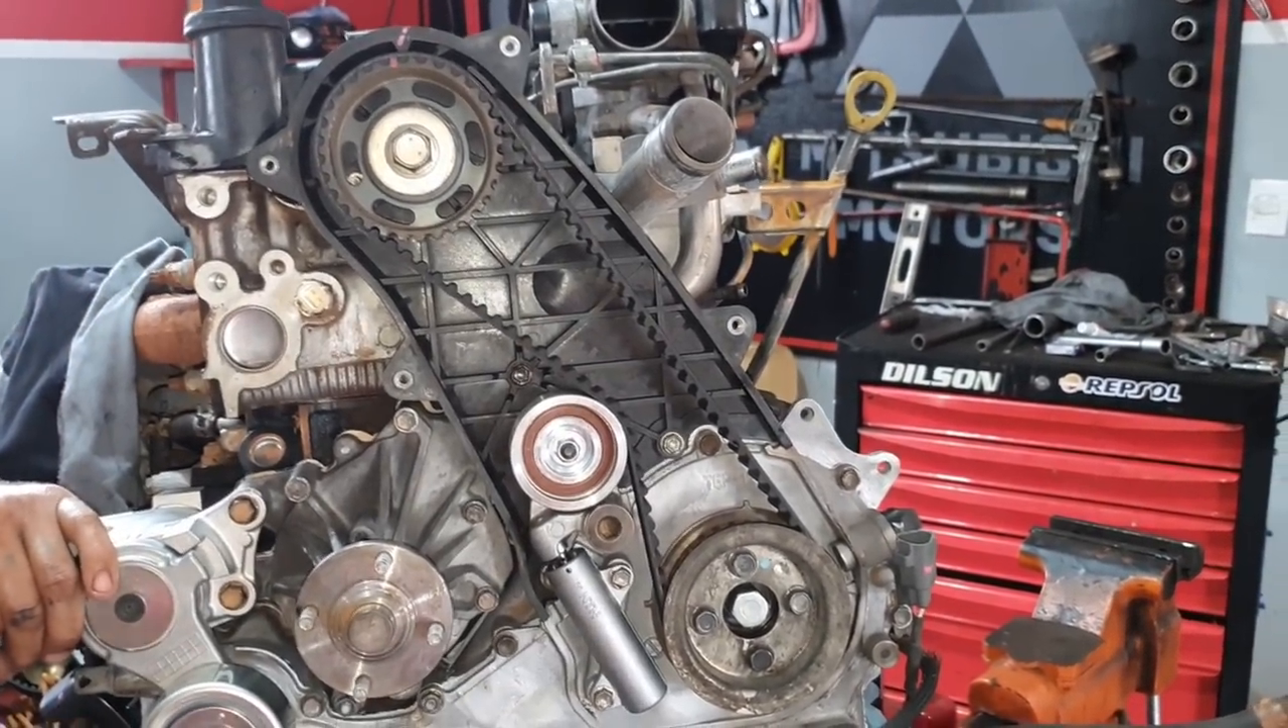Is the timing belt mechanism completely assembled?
Yes.